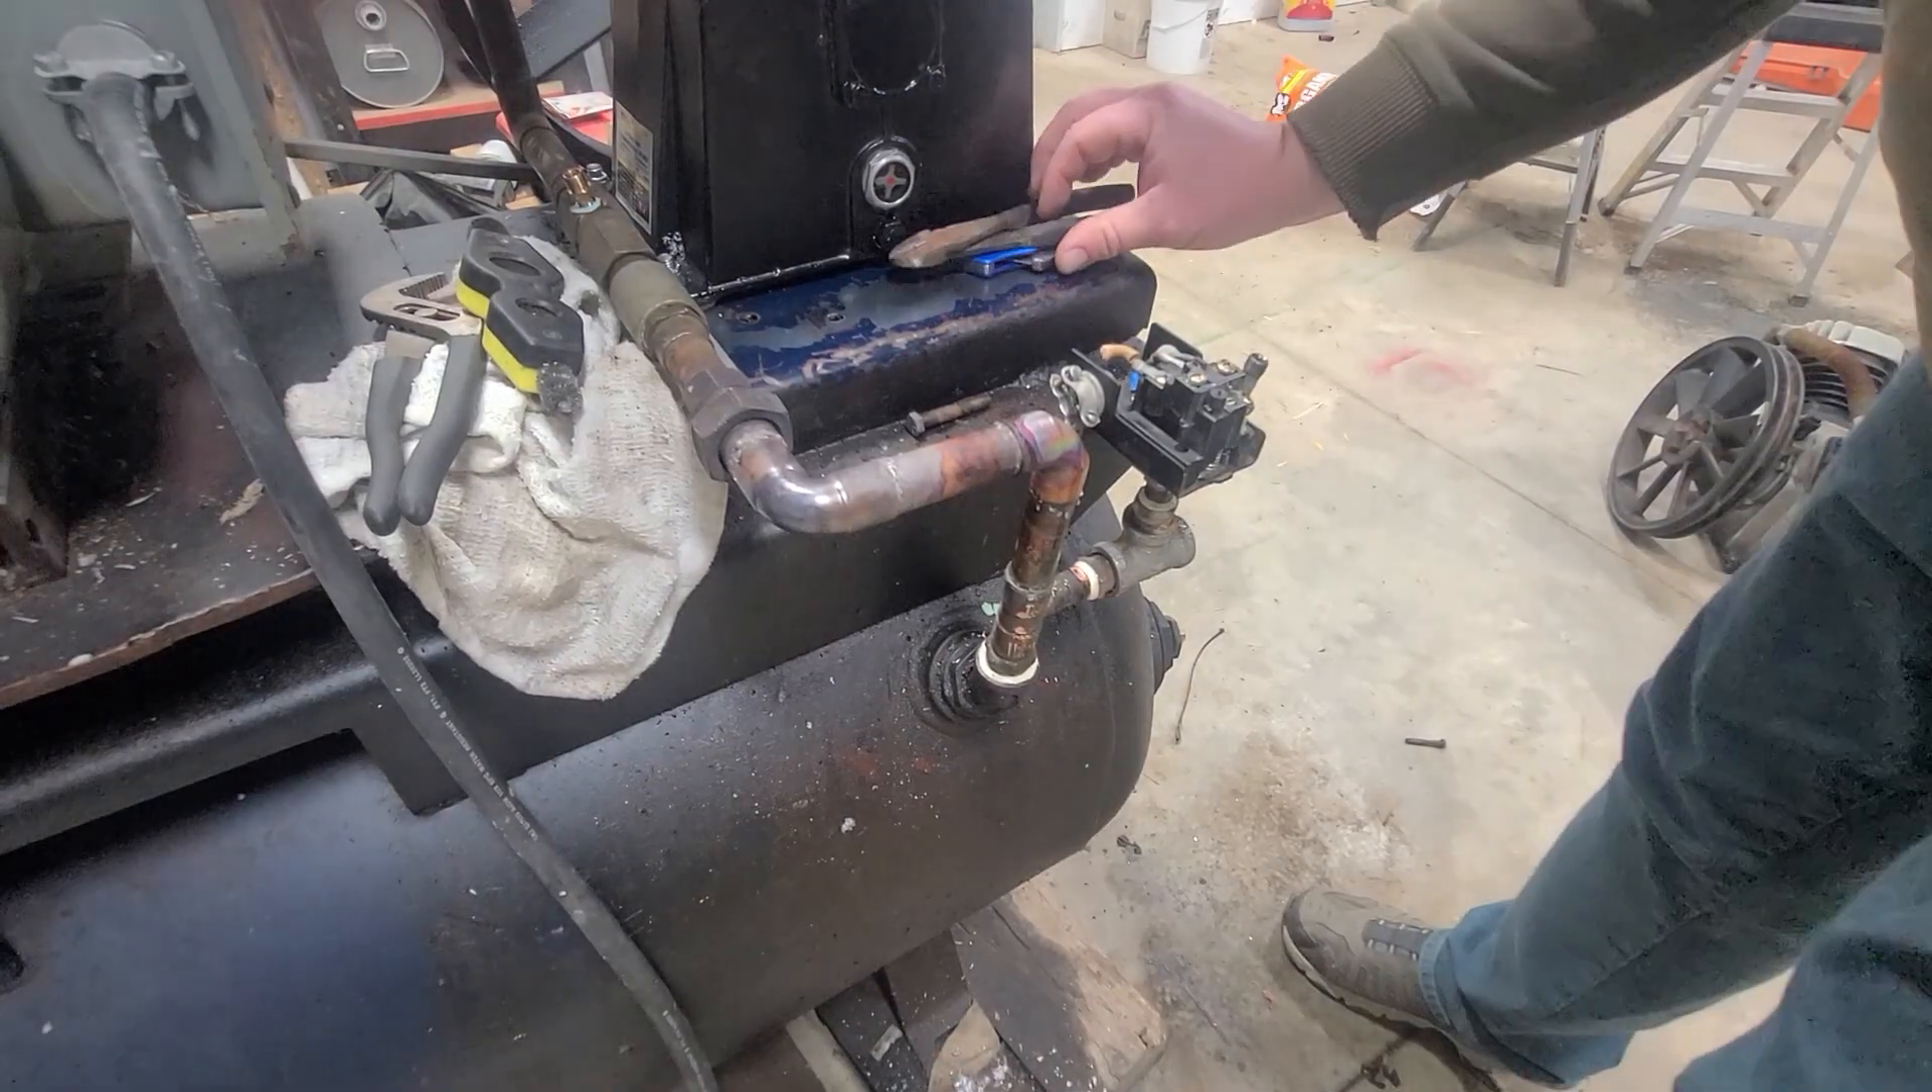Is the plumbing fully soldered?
Yes.